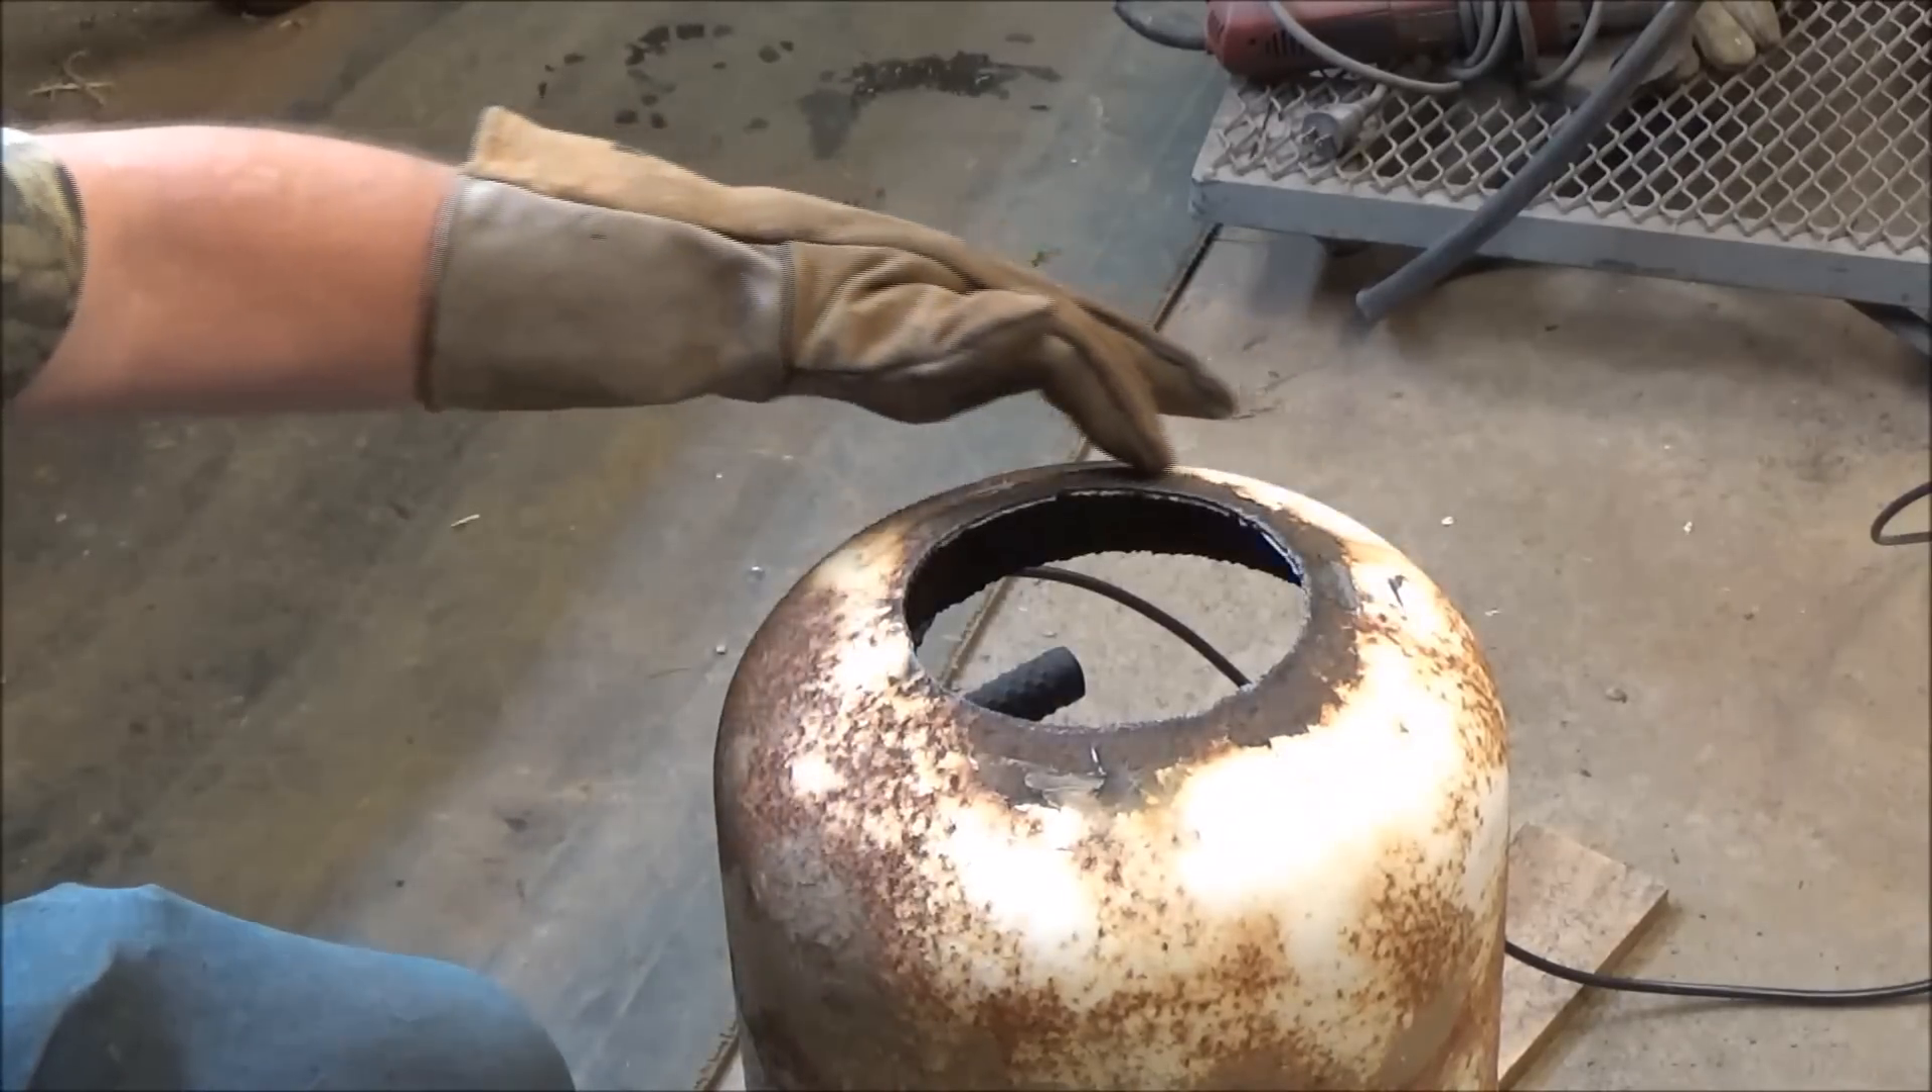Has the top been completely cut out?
Yes.